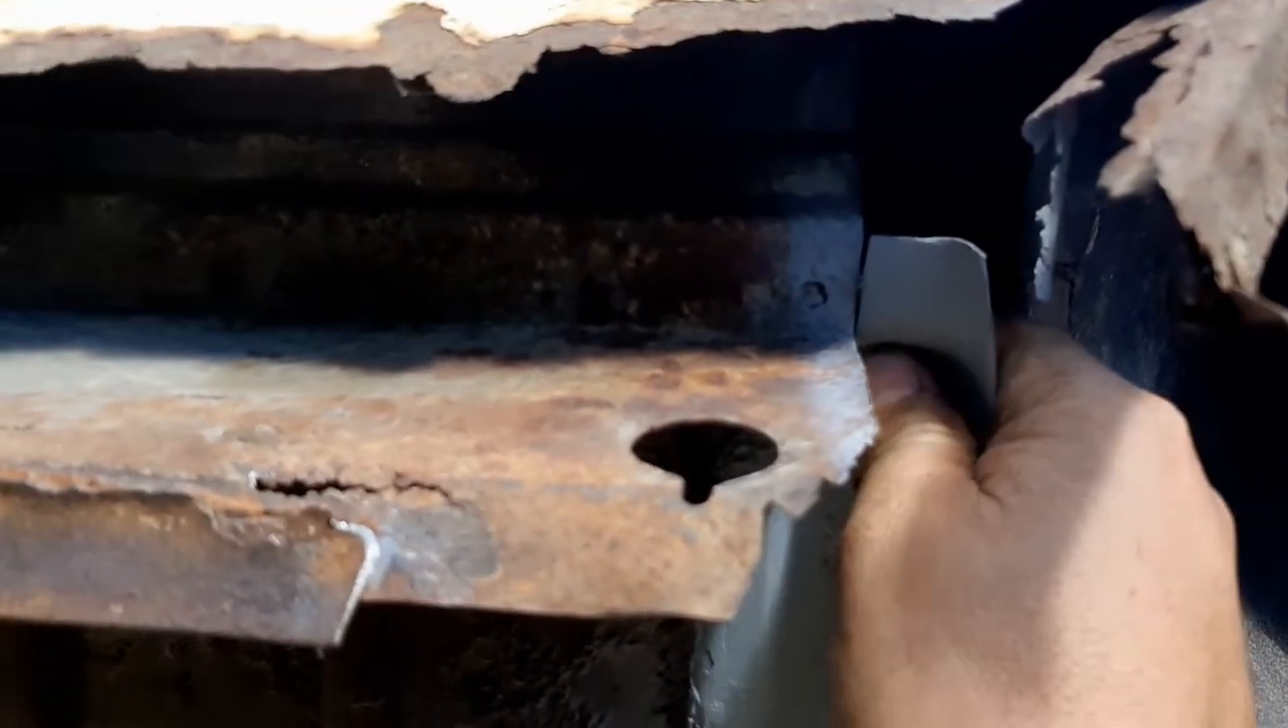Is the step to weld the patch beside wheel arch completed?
No.